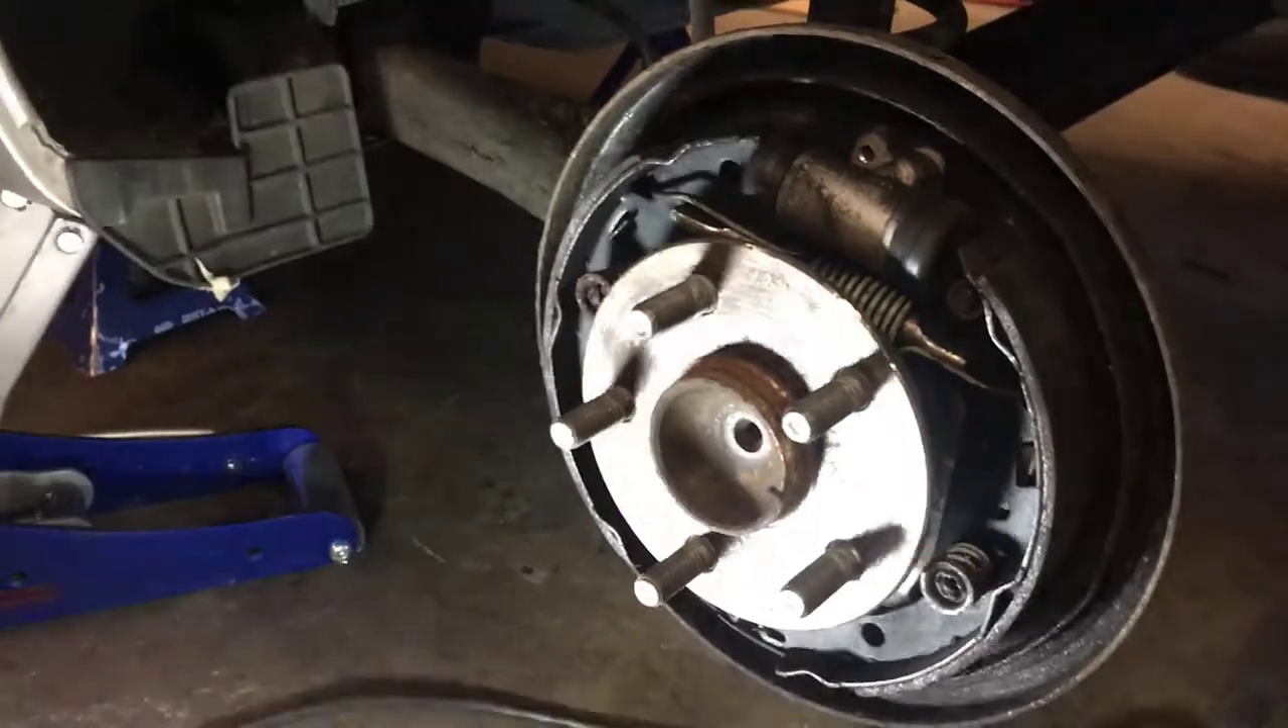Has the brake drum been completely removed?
Yes.